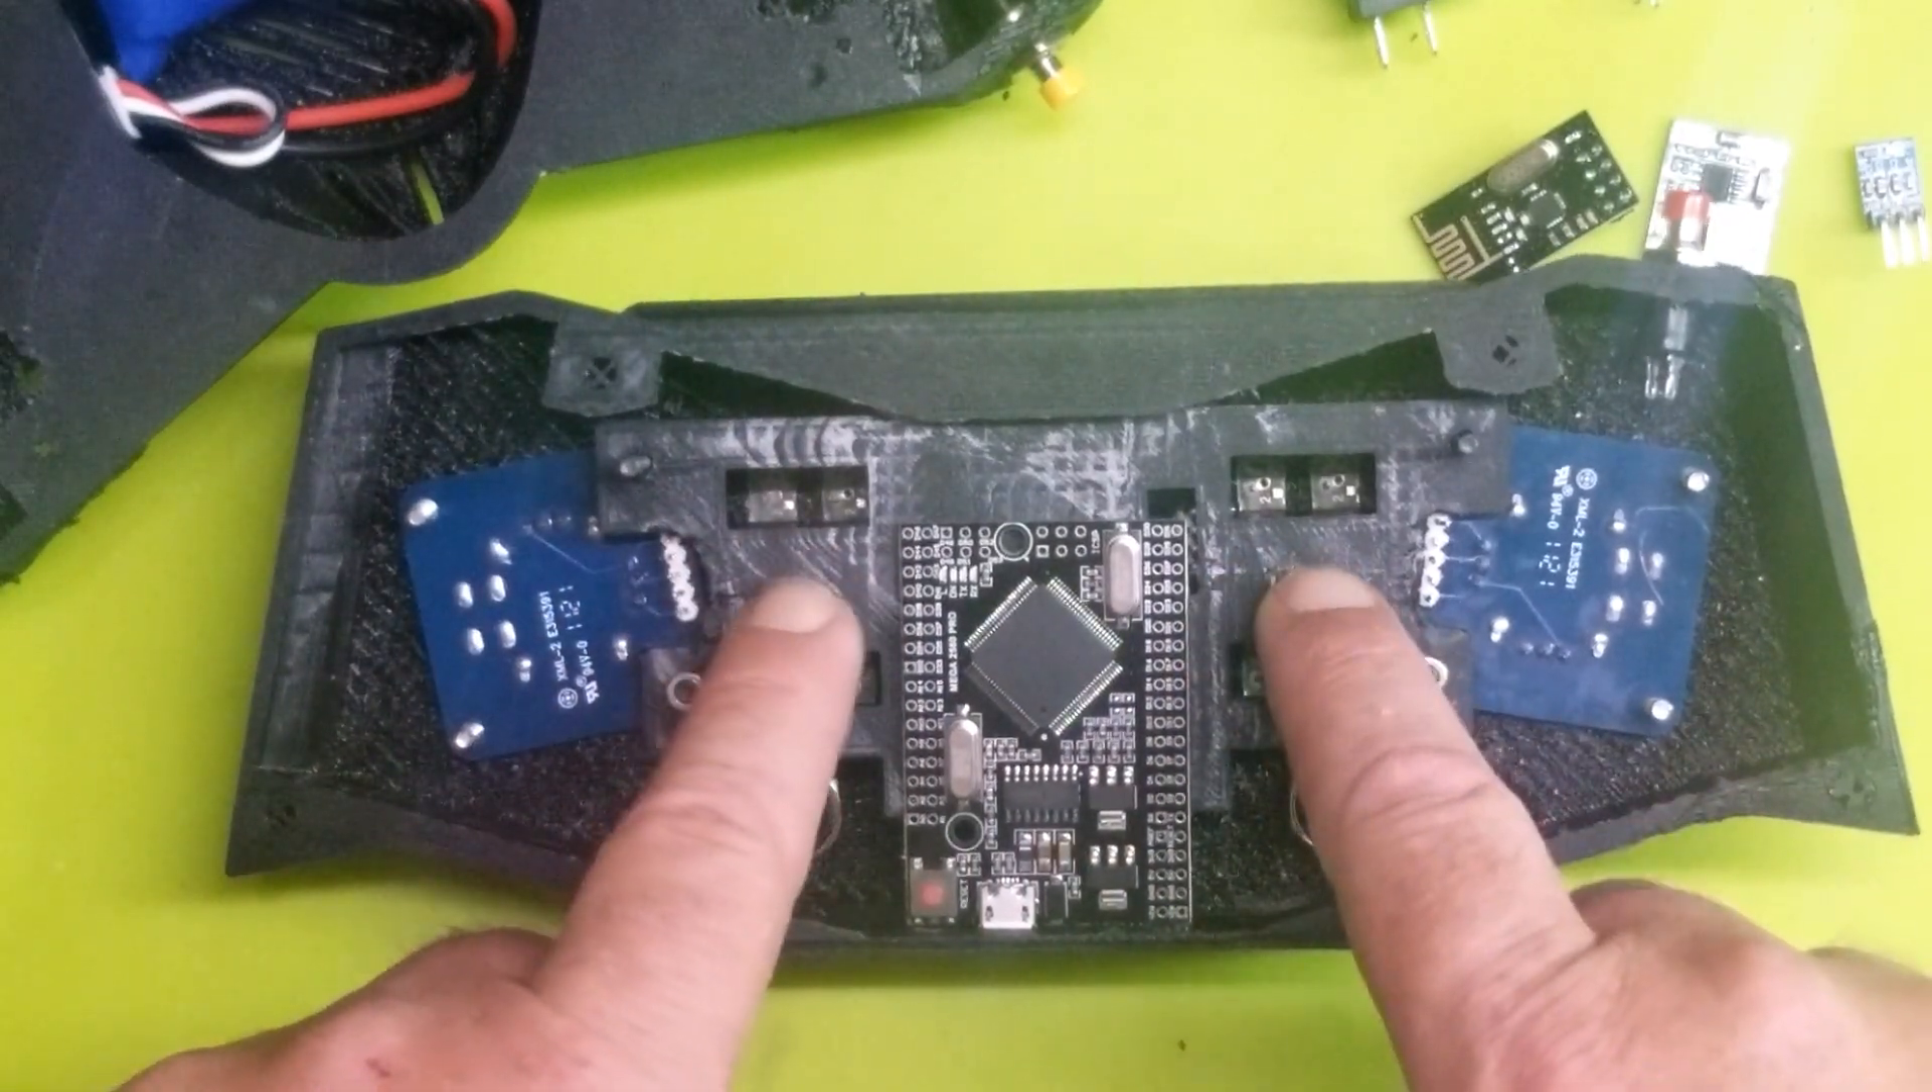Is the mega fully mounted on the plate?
Yes.